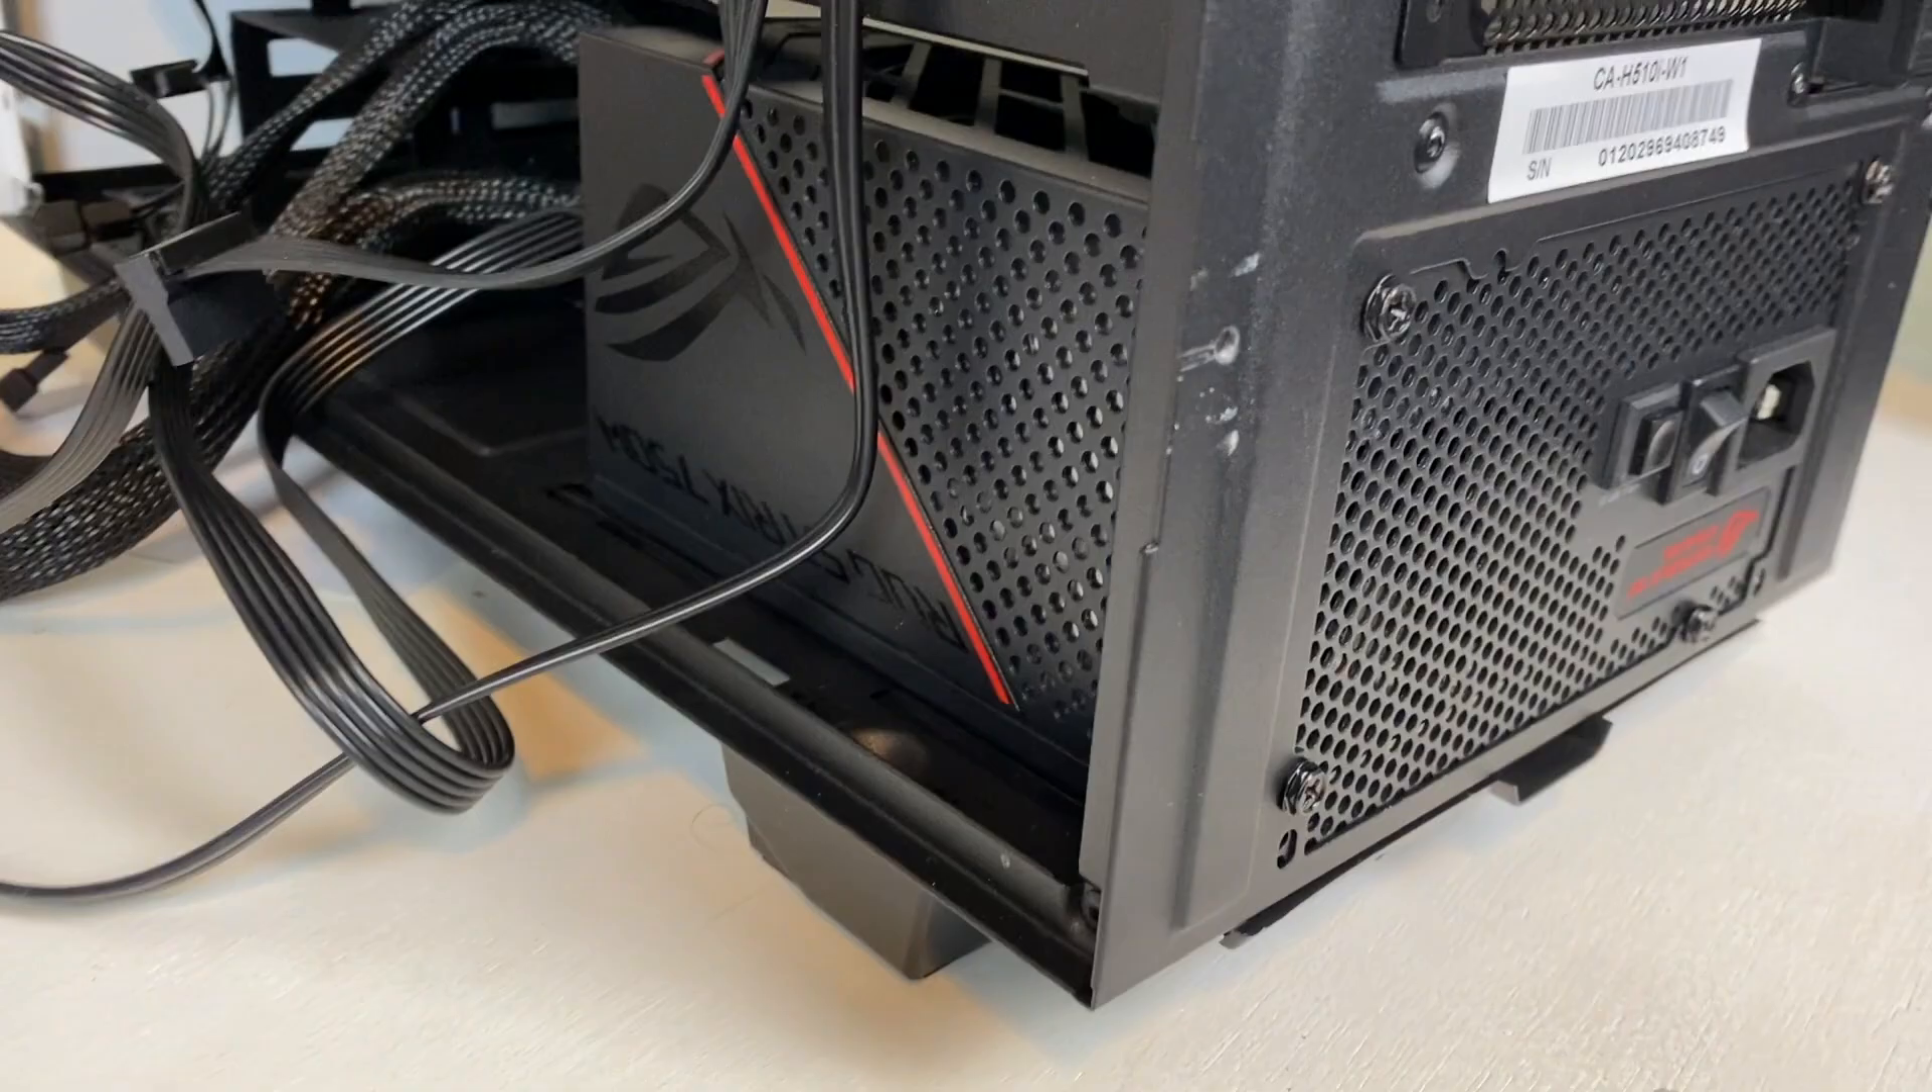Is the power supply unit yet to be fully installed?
No.